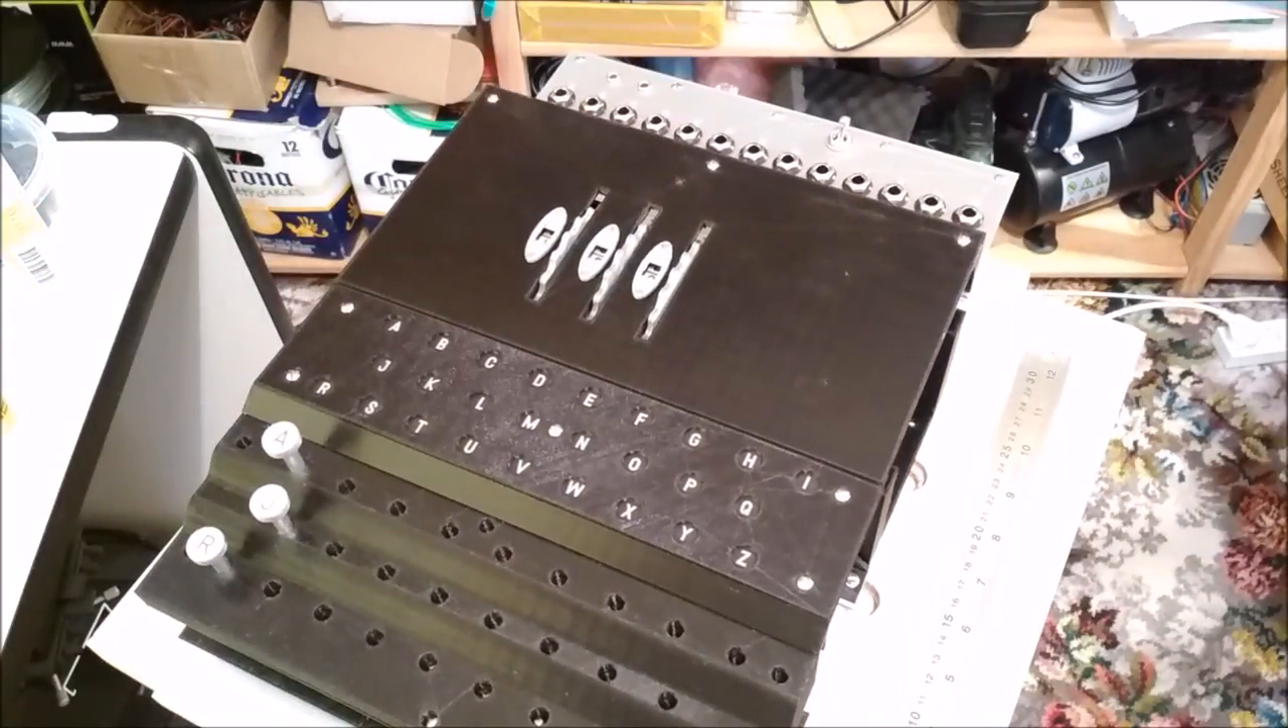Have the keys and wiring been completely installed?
No.